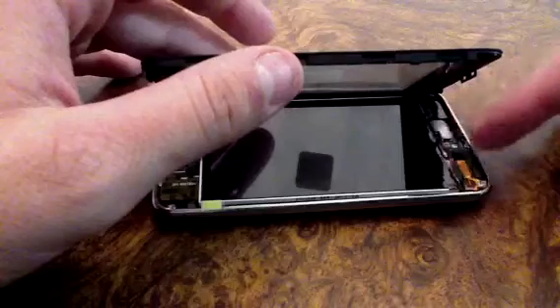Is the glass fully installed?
No.